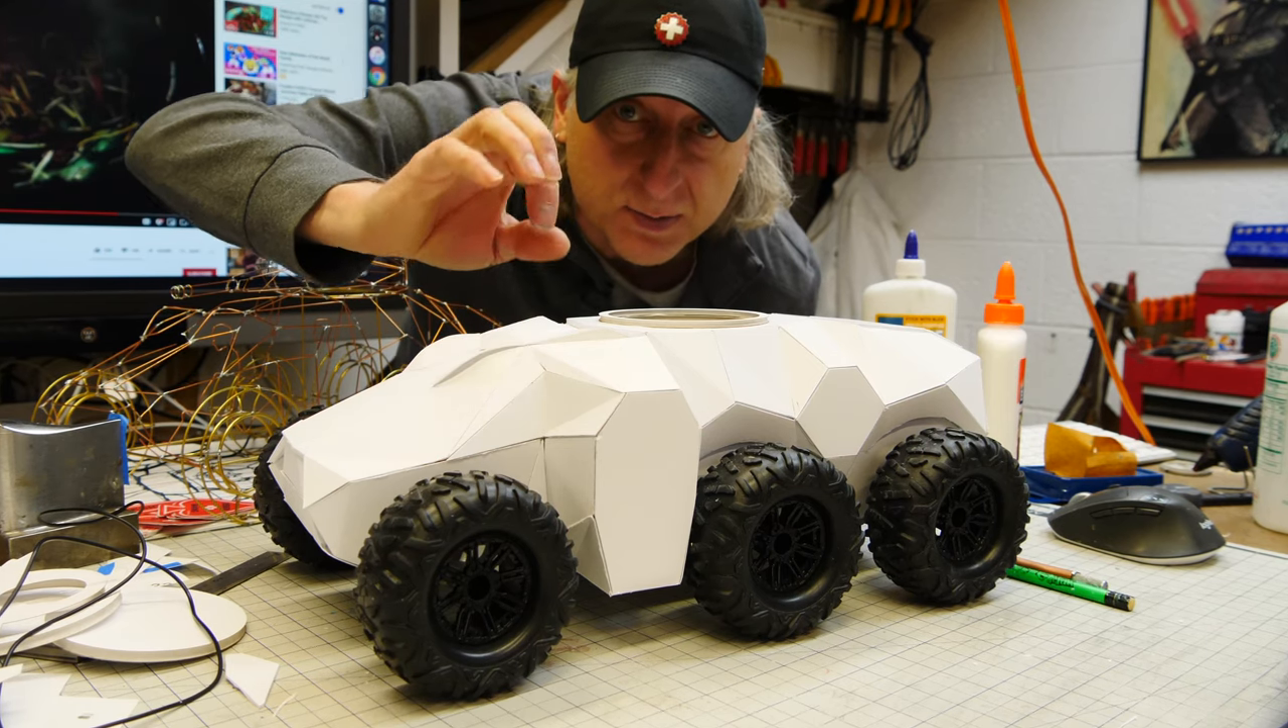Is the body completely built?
Yes.